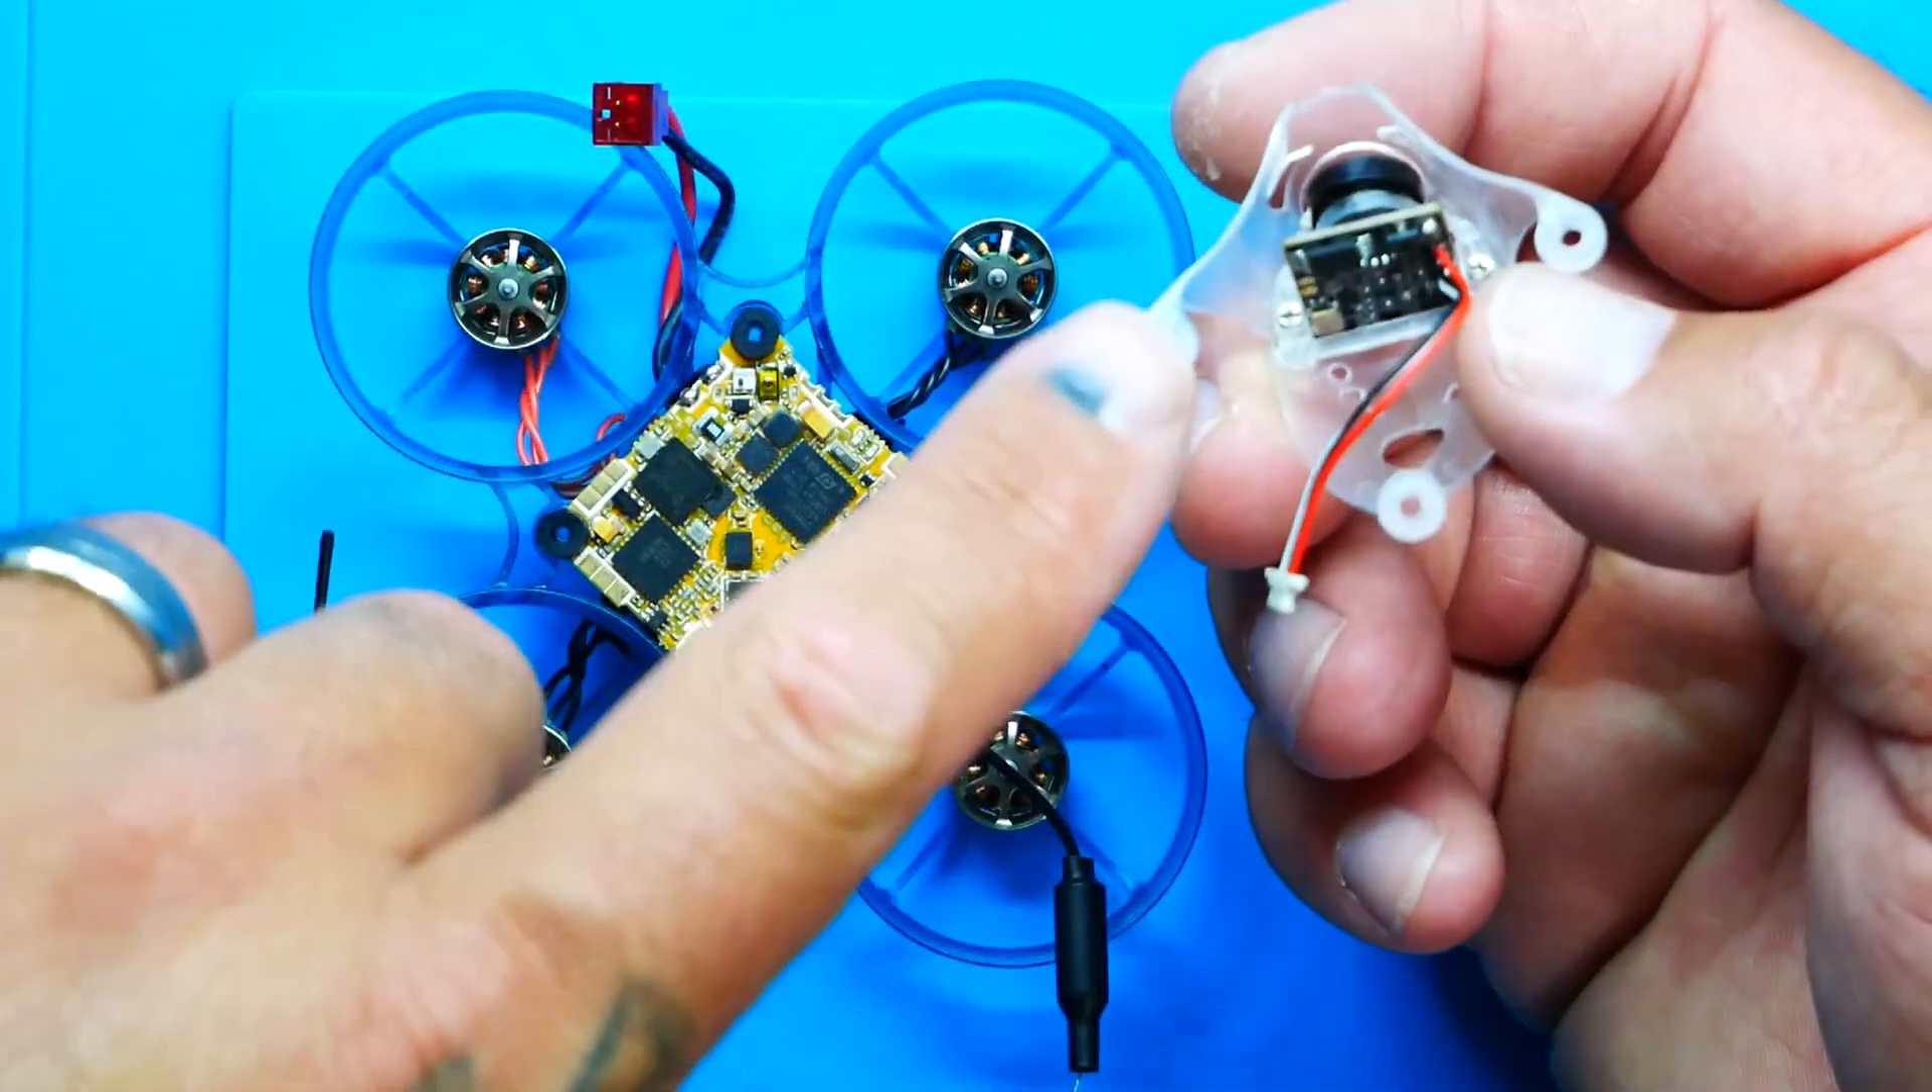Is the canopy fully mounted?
No.